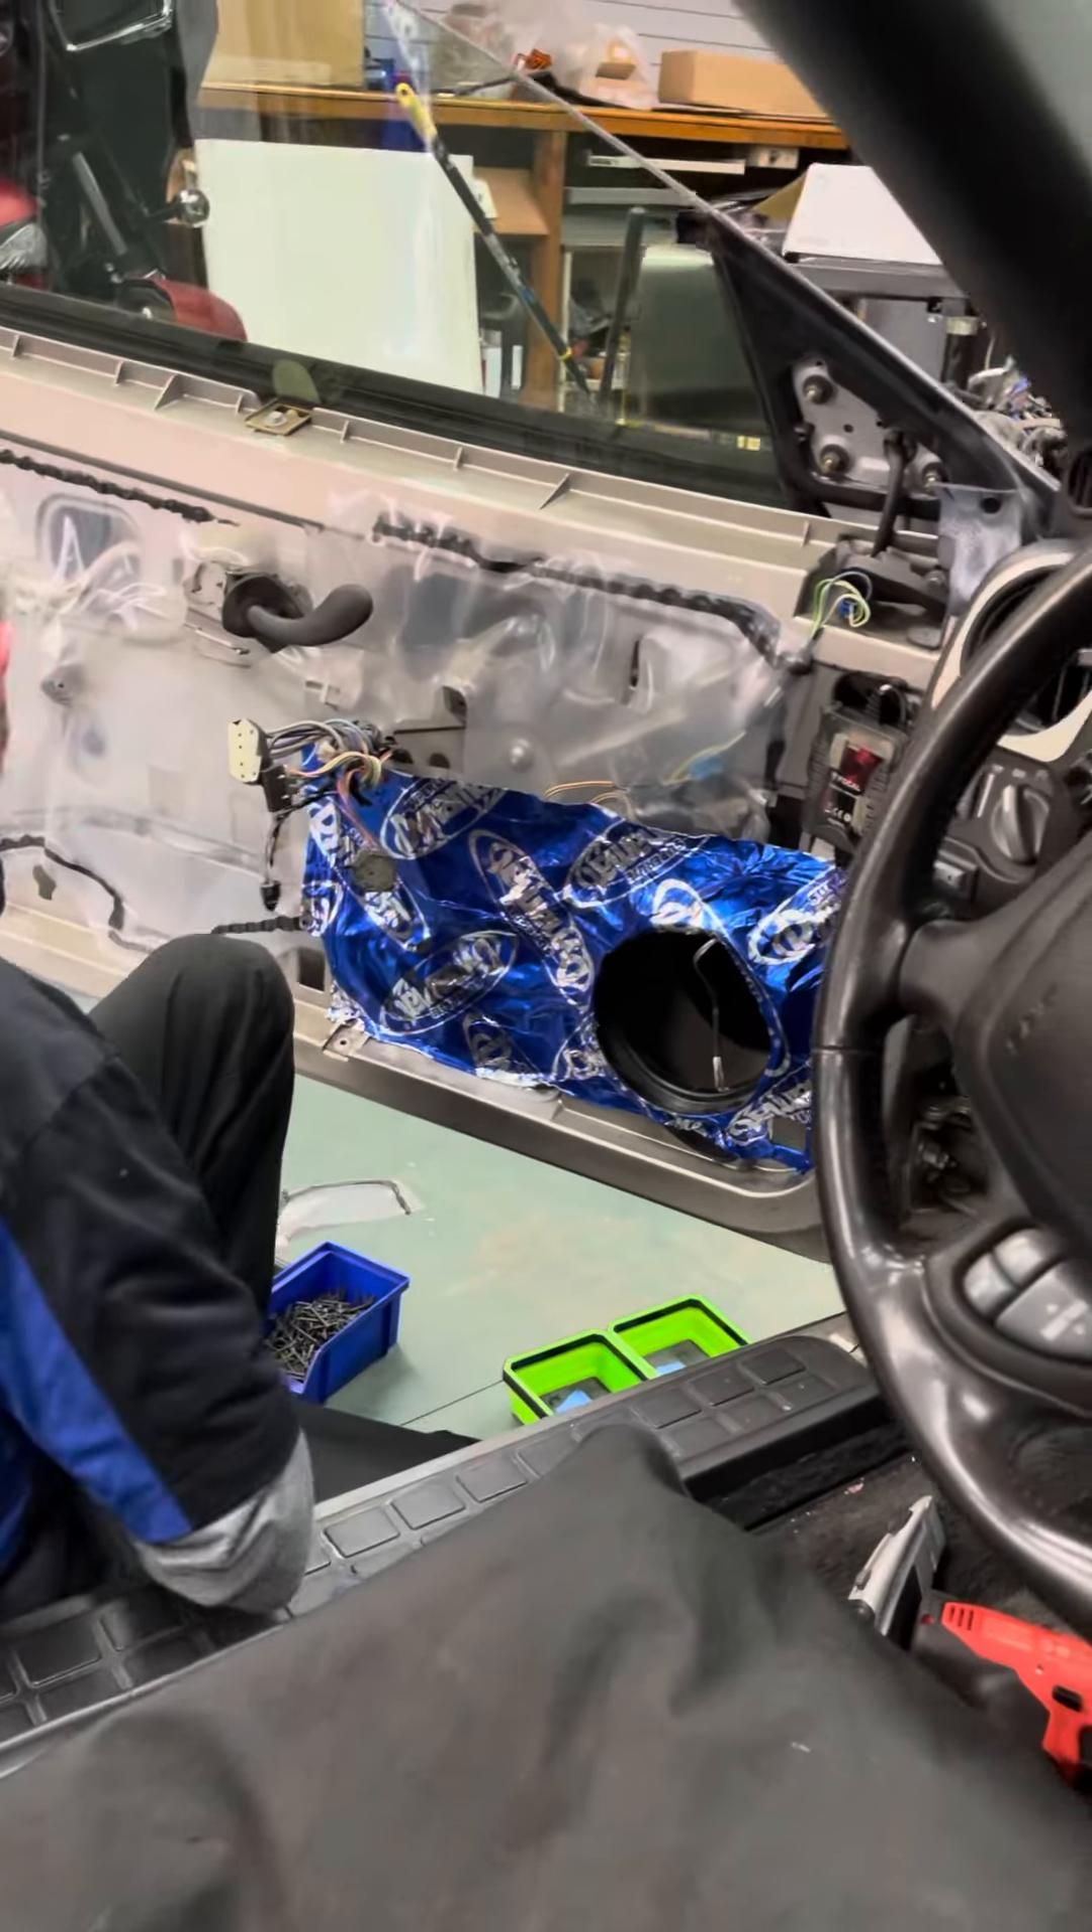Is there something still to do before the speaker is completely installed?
Yes.